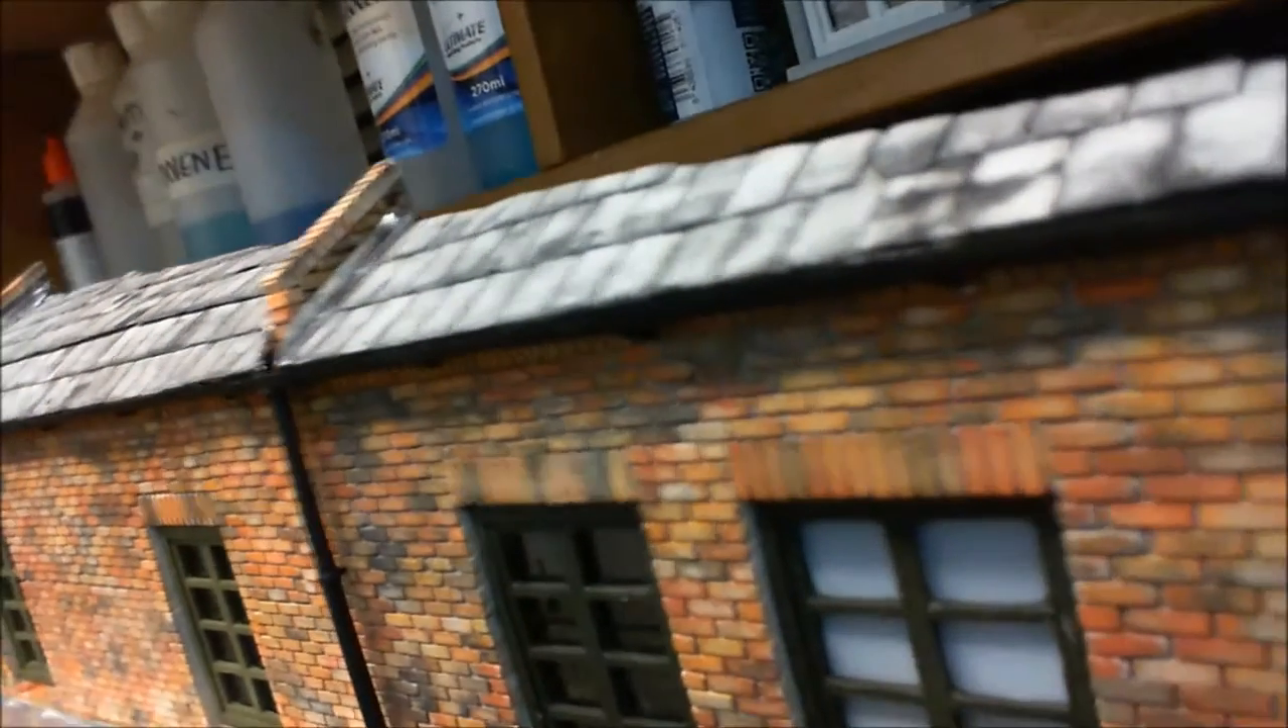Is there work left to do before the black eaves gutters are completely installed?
No.